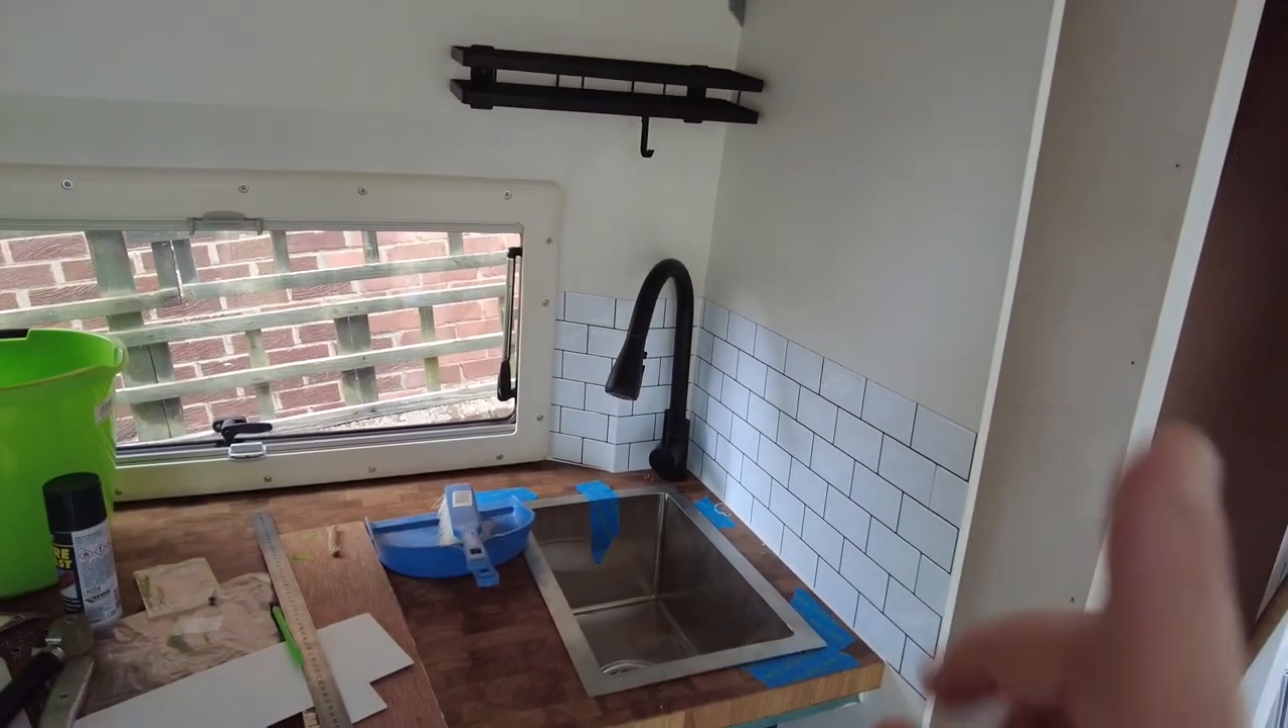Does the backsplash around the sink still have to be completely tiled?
No.